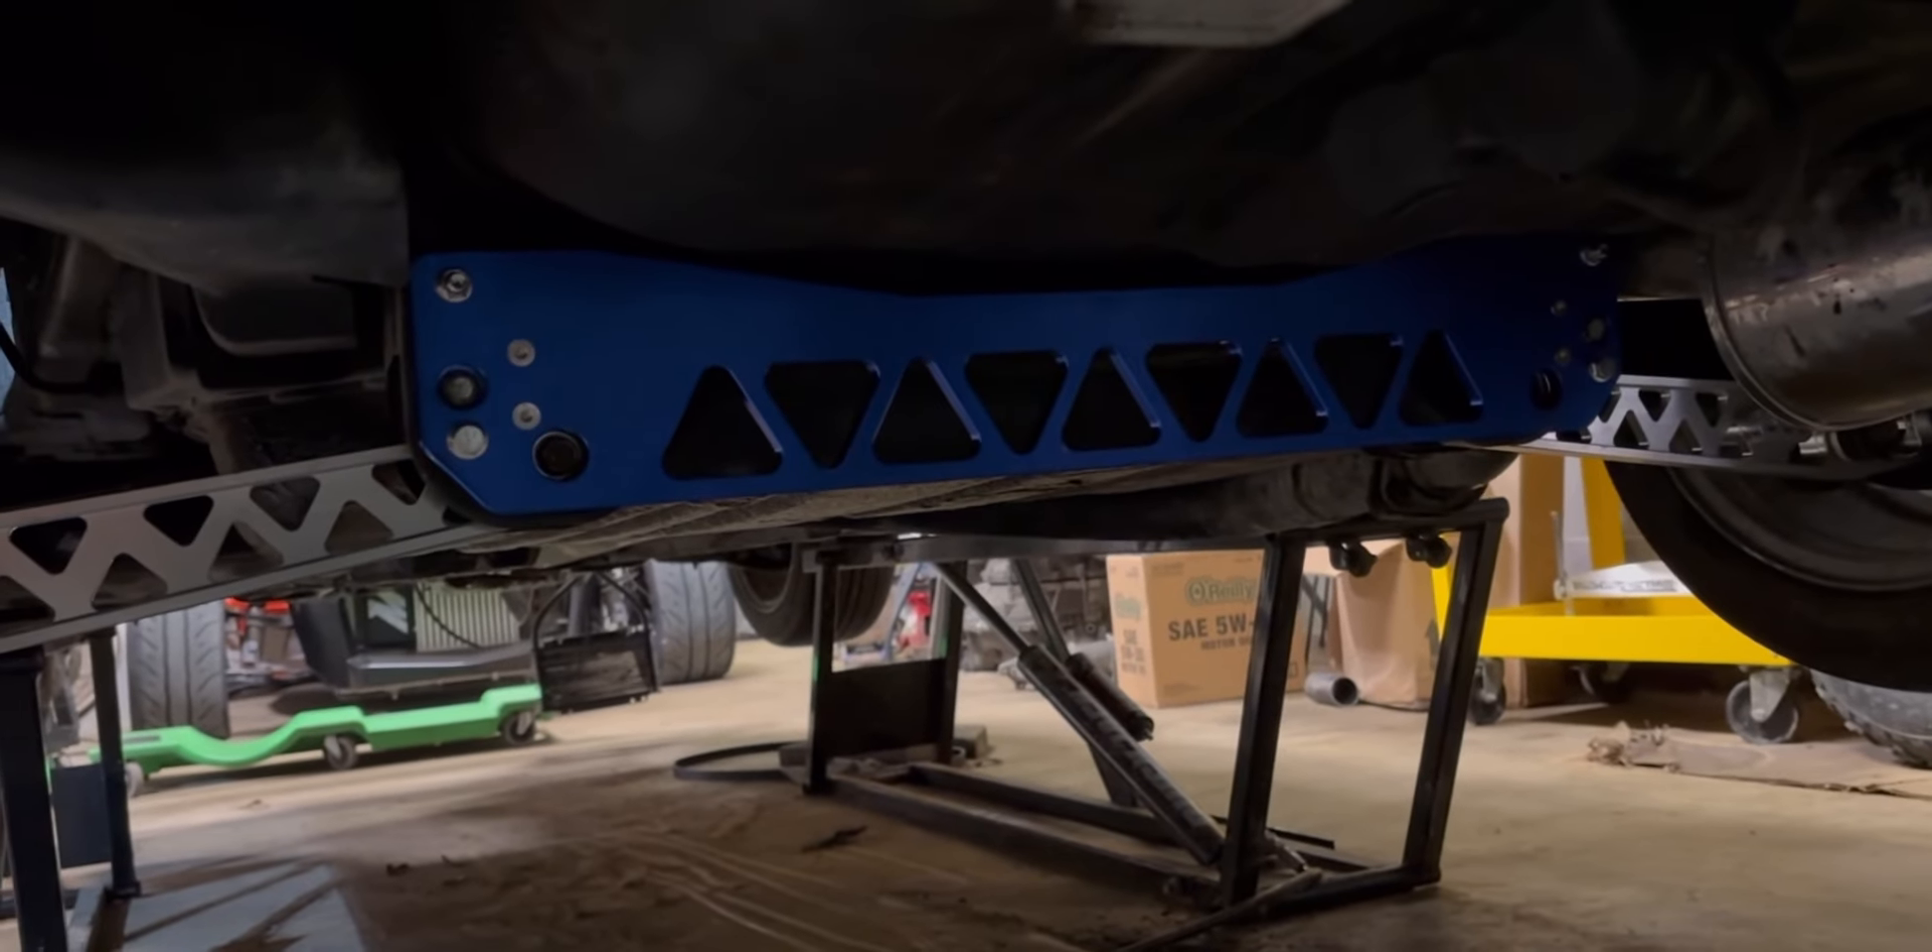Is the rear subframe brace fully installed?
Yes.